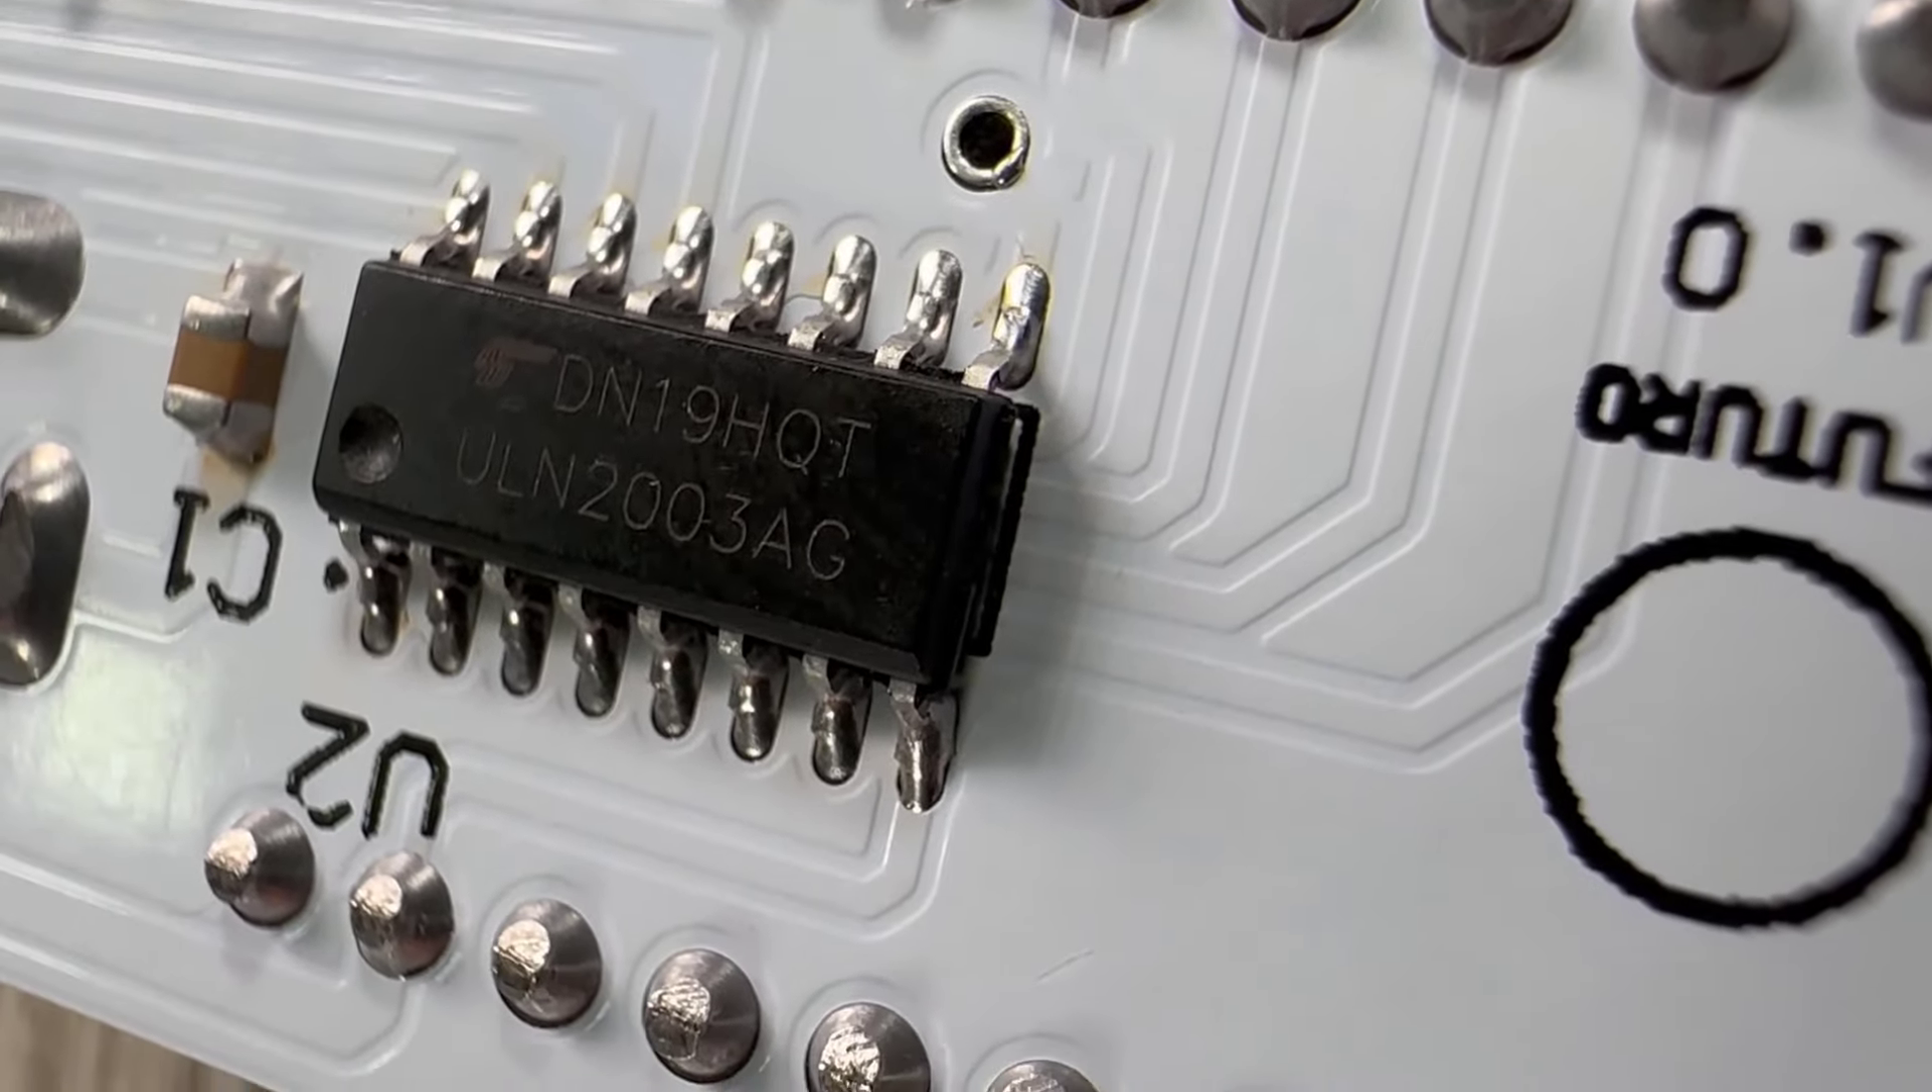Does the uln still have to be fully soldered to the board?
No.